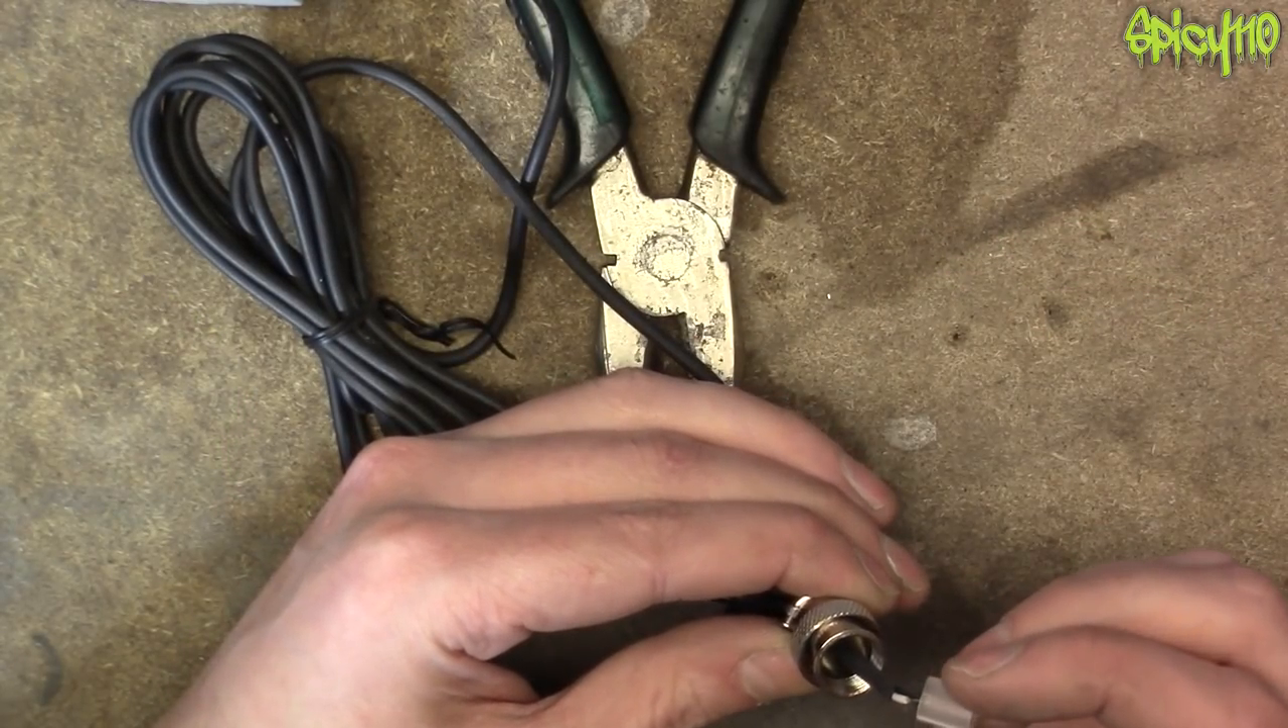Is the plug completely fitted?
No.